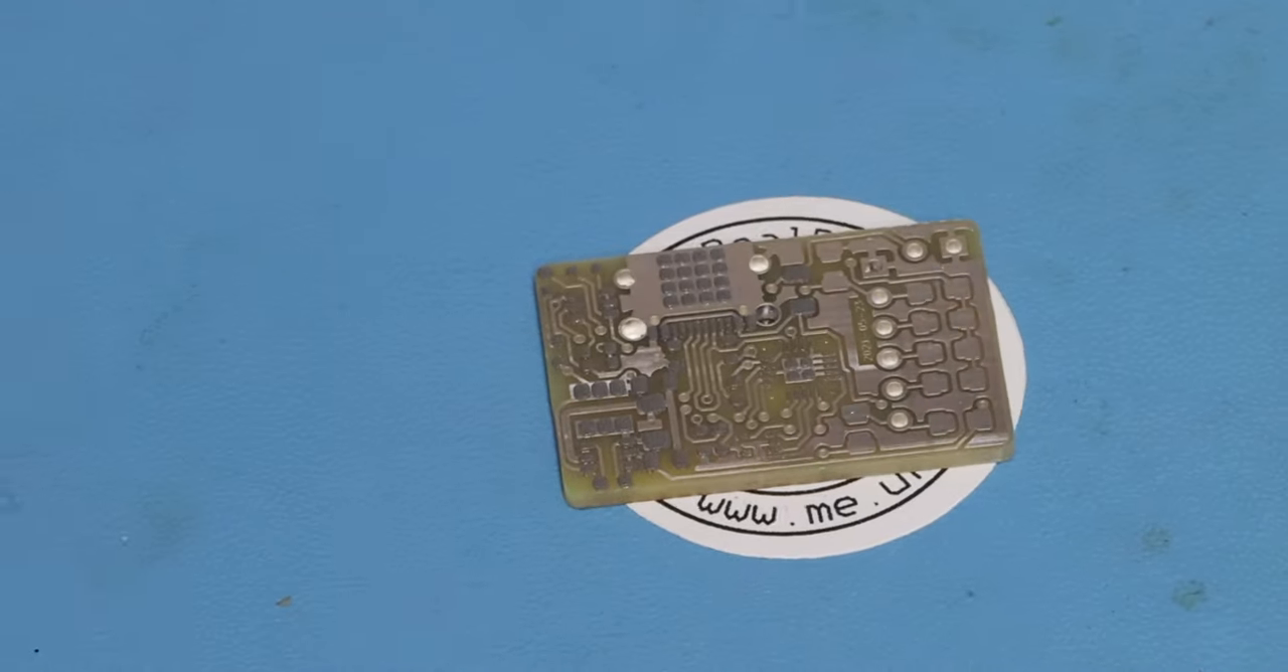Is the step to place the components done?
No.